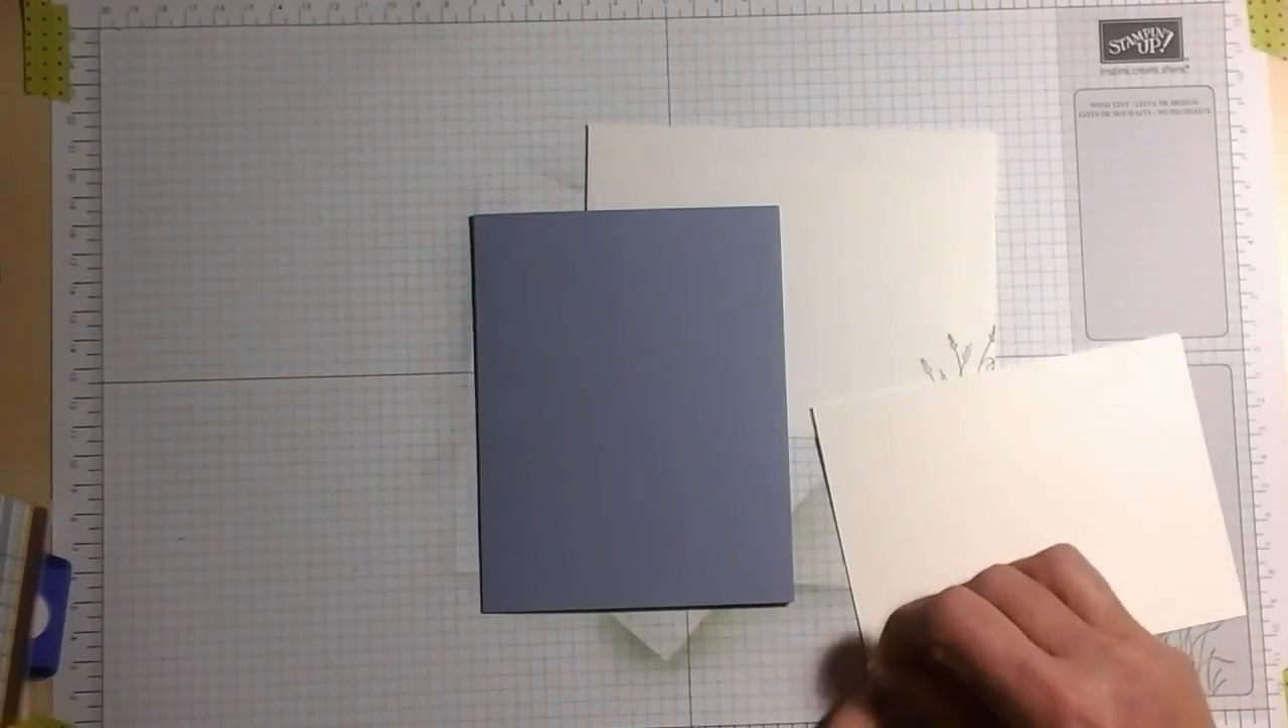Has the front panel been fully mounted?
No.